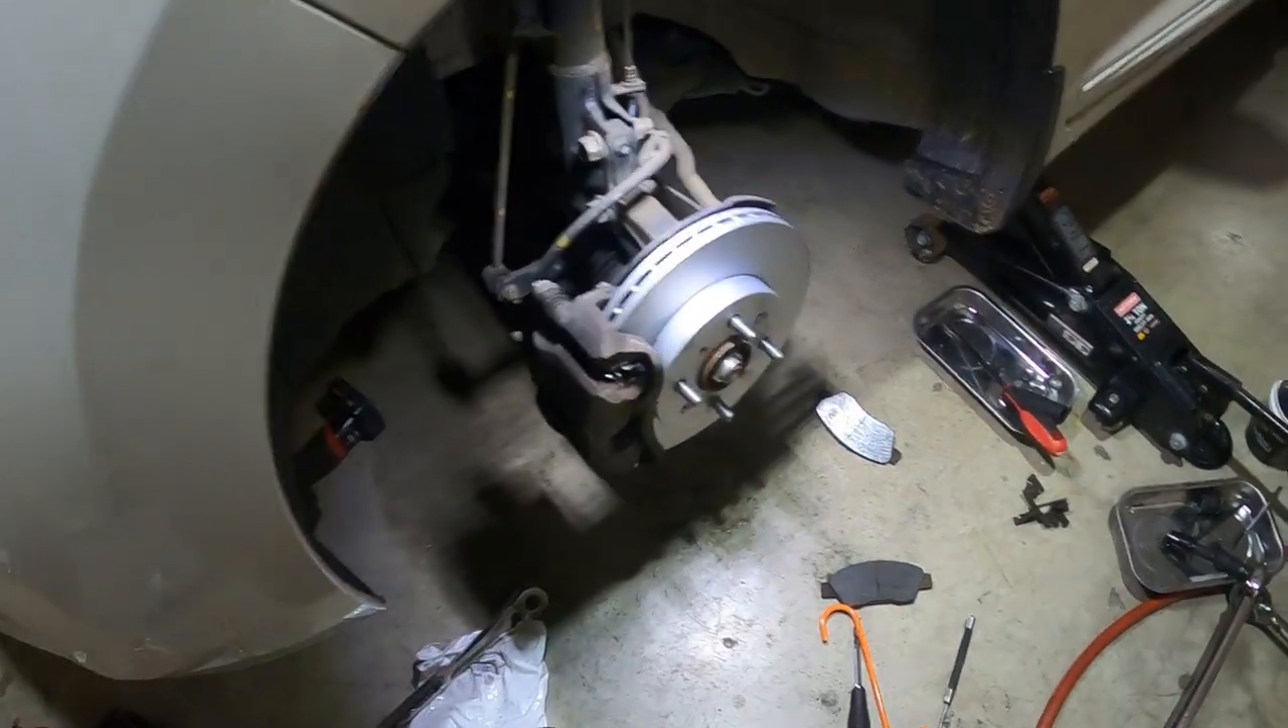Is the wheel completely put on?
No.